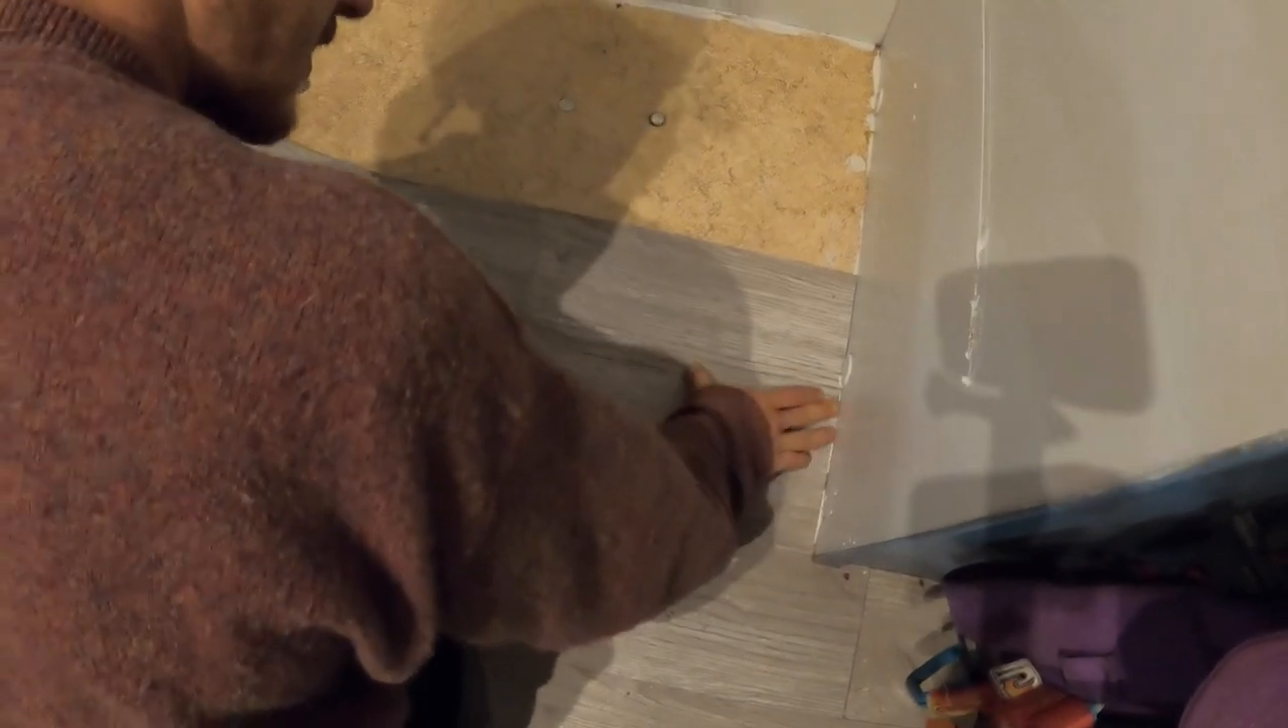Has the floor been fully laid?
No.